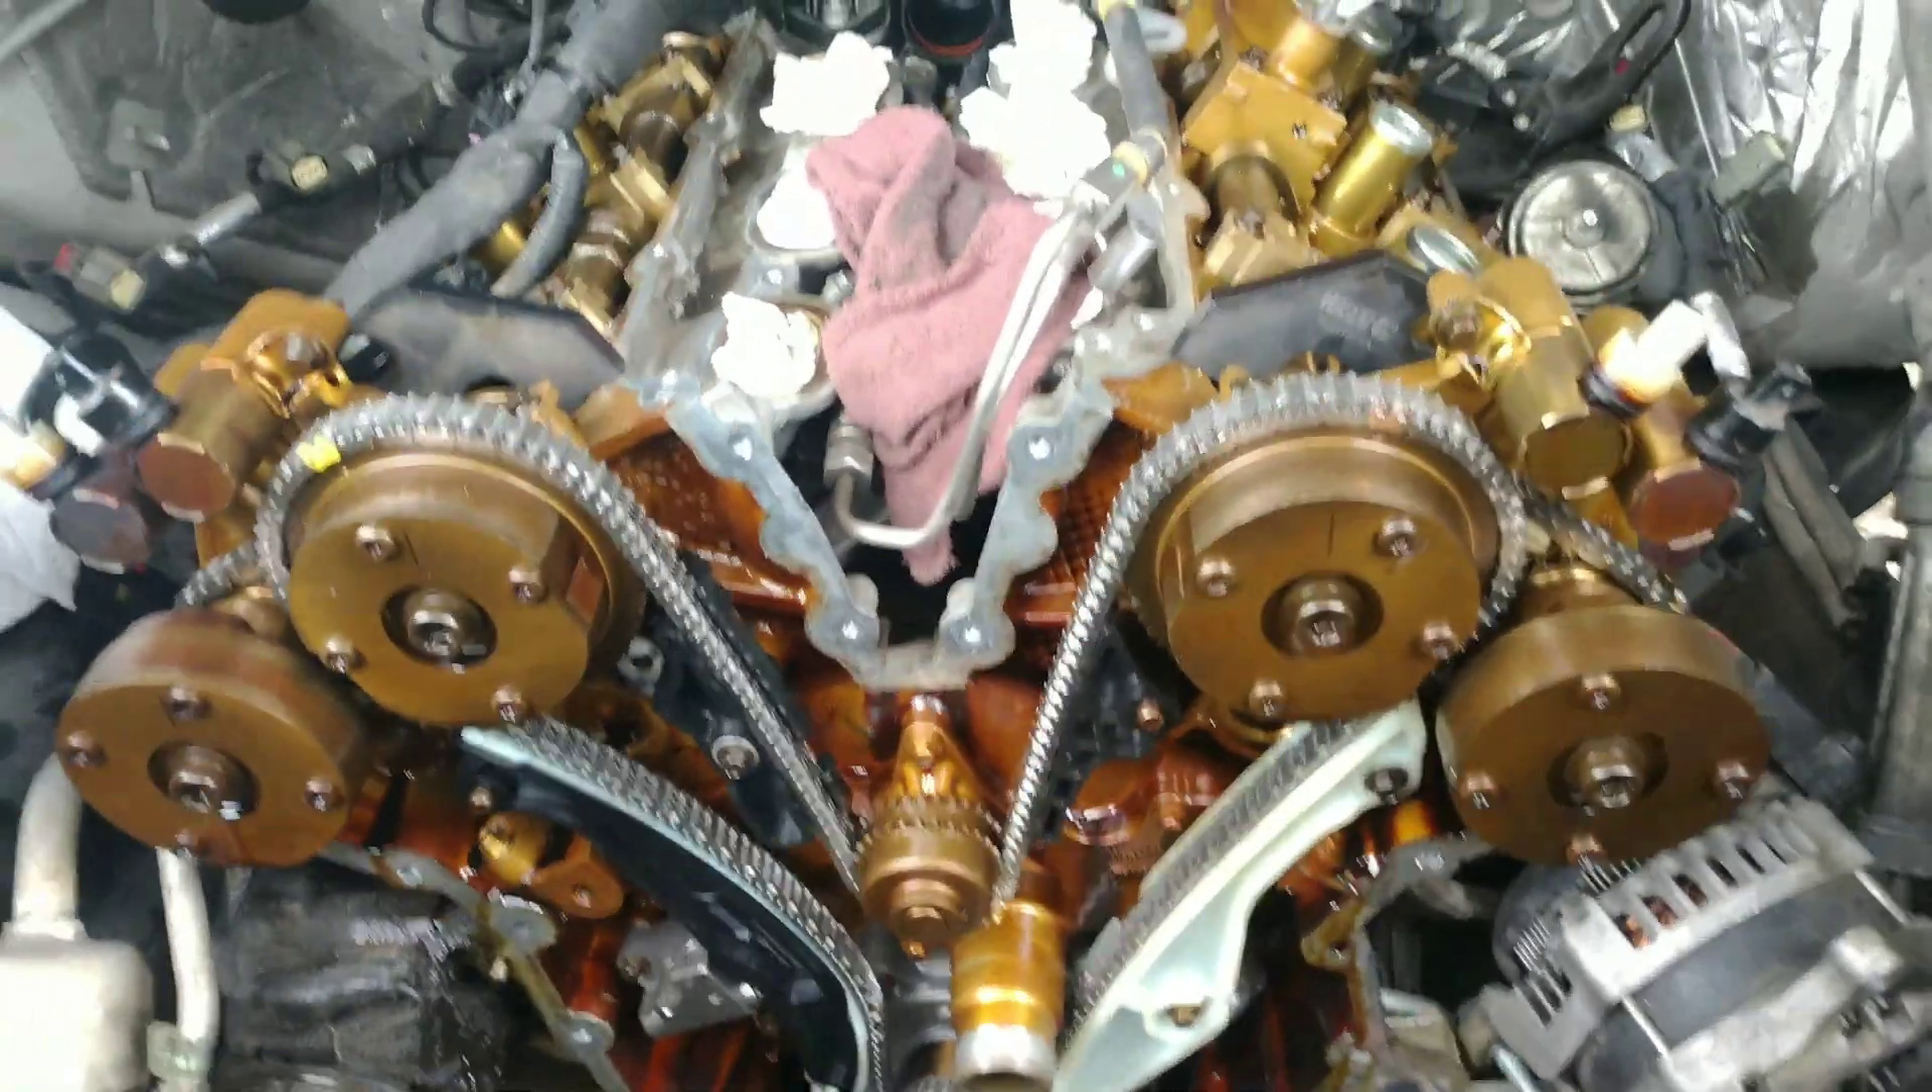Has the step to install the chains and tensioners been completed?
Yes.